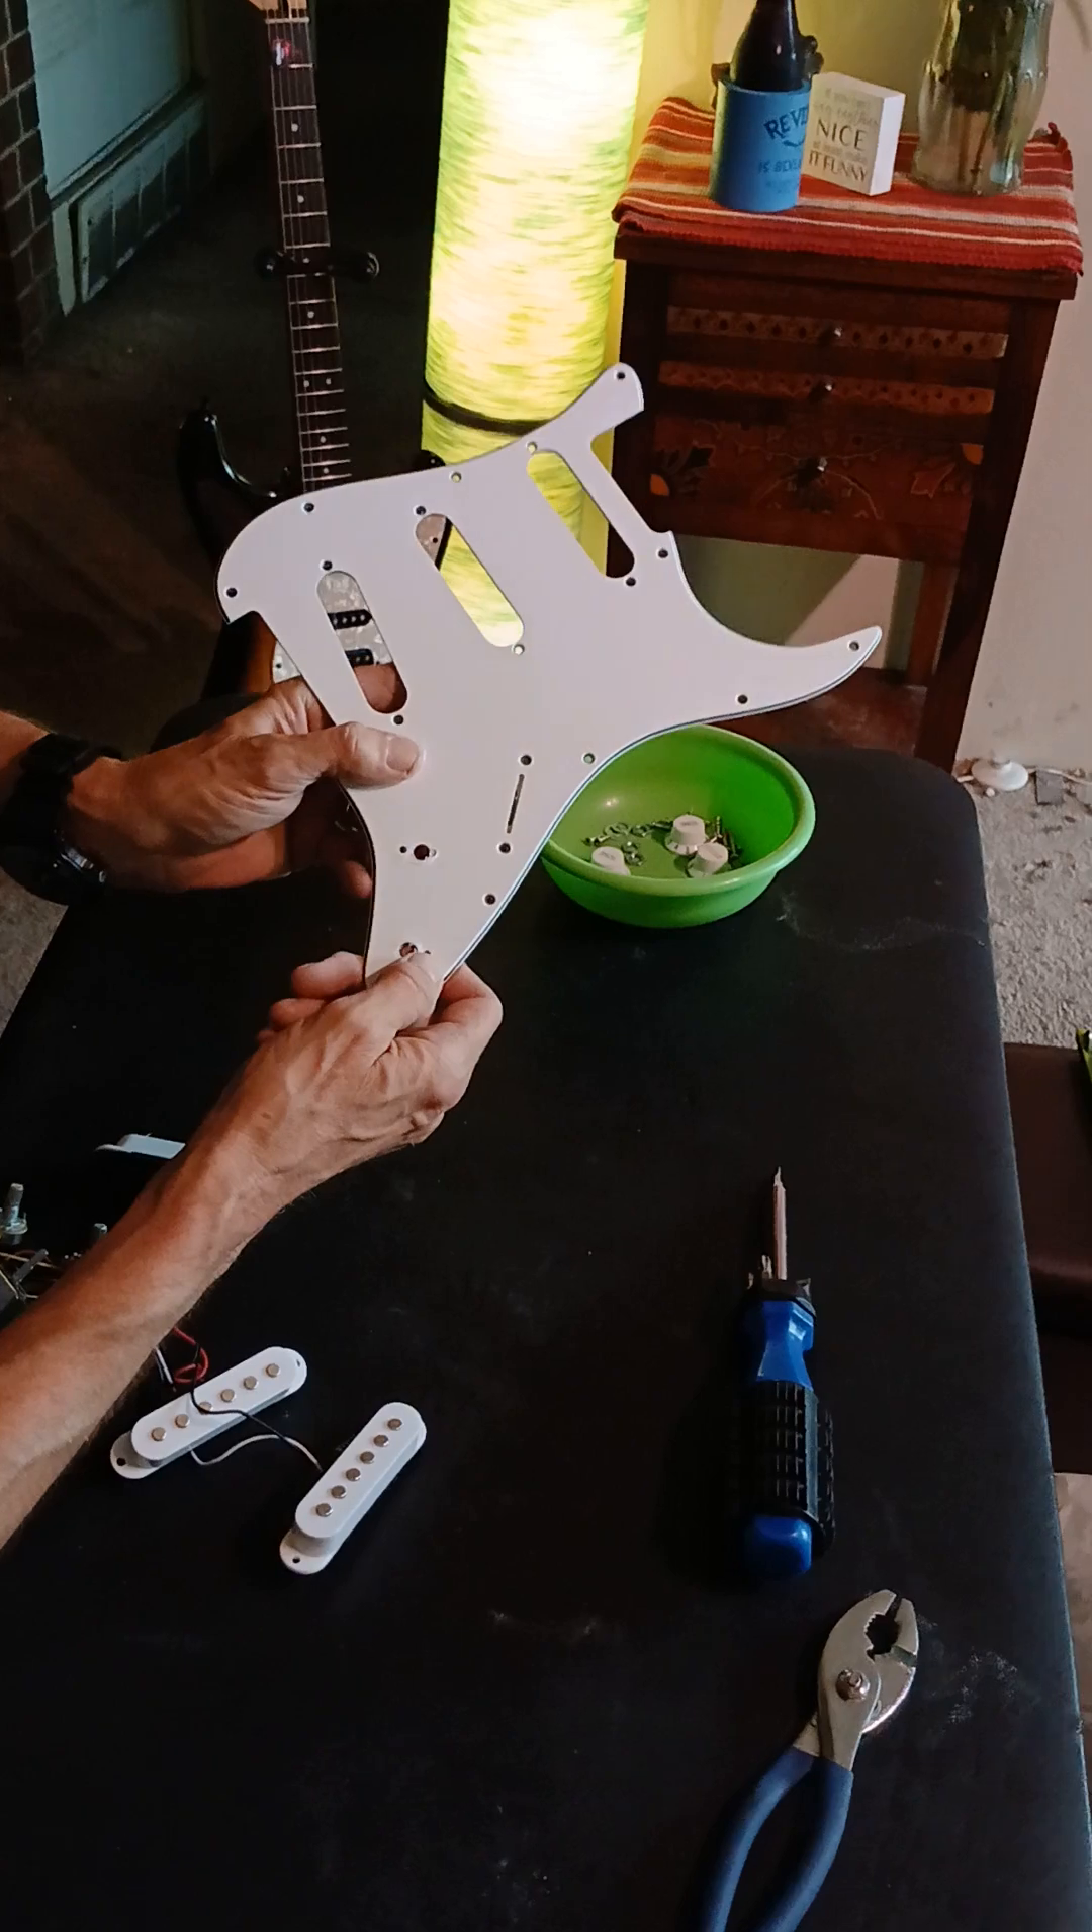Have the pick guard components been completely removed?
Yes.